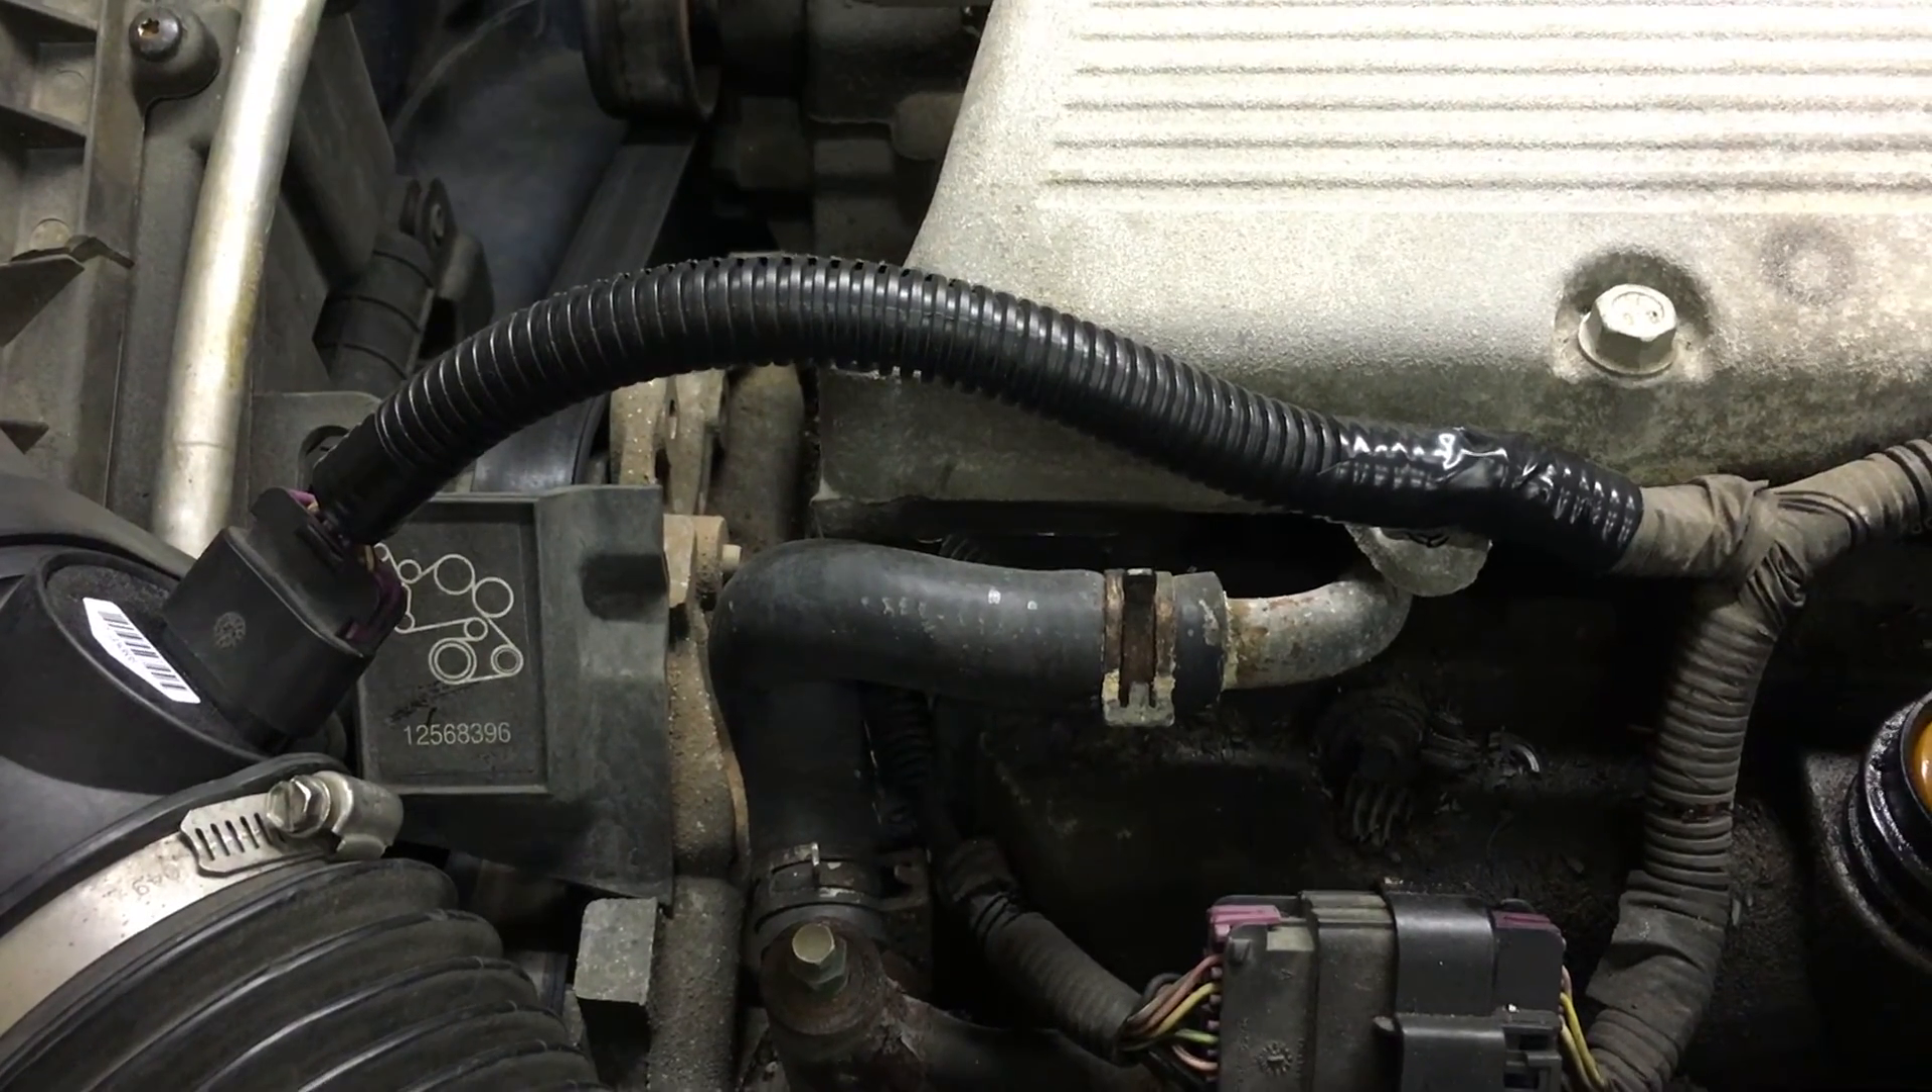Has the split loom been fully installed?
Yes.